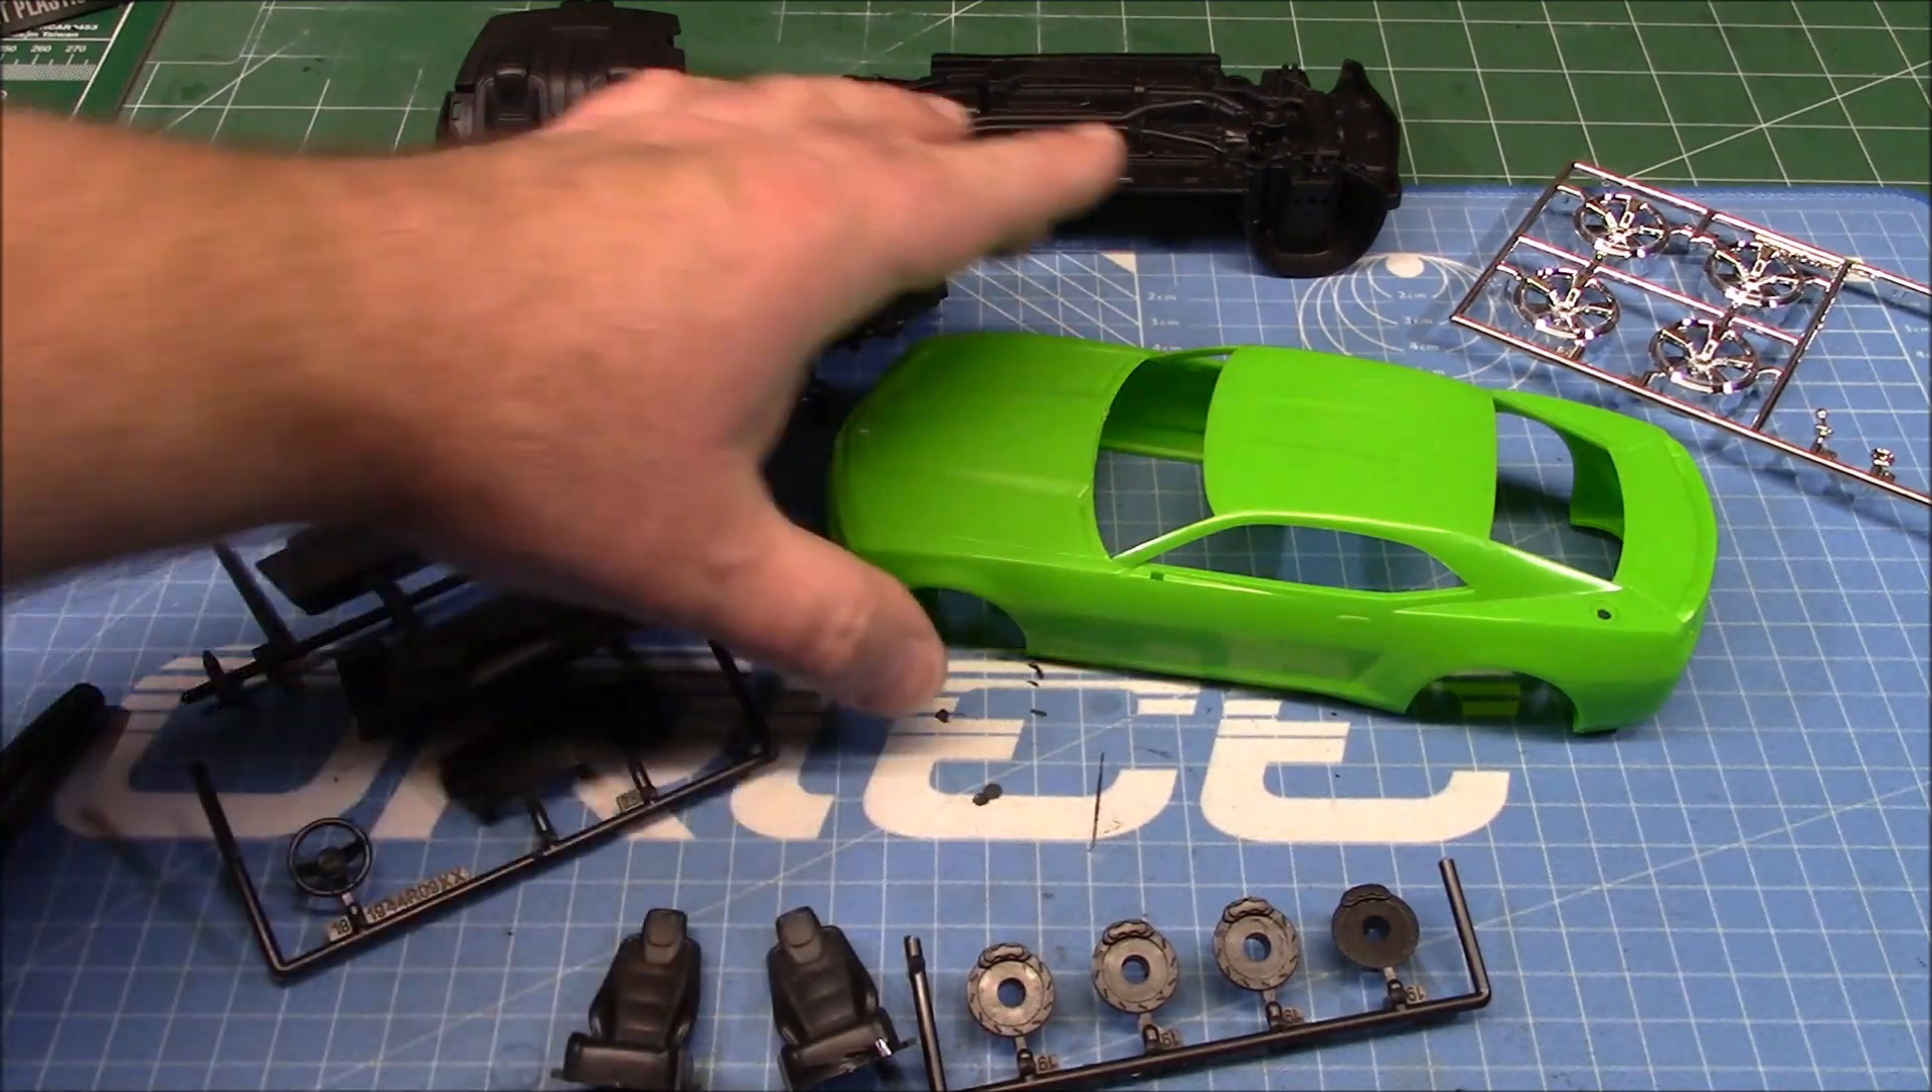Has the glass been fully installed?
No.